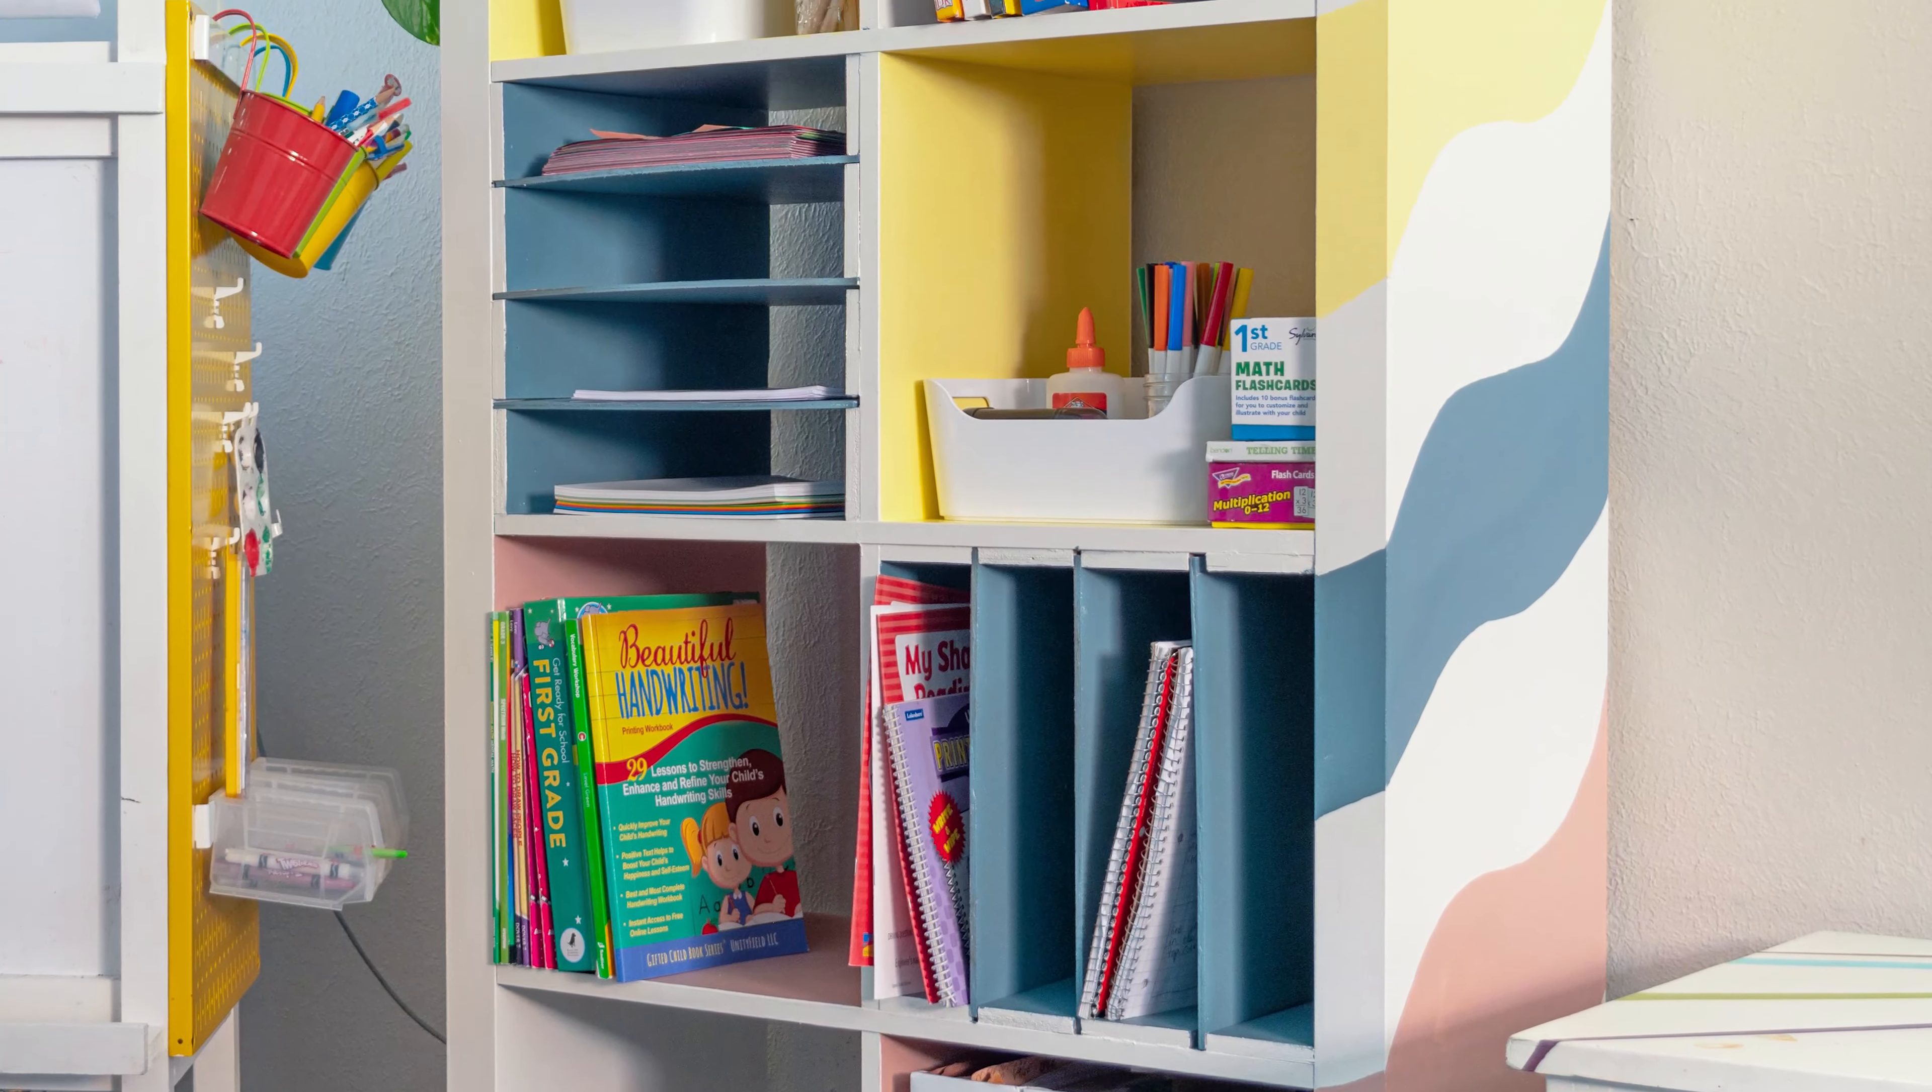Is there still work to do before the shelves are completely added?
No.